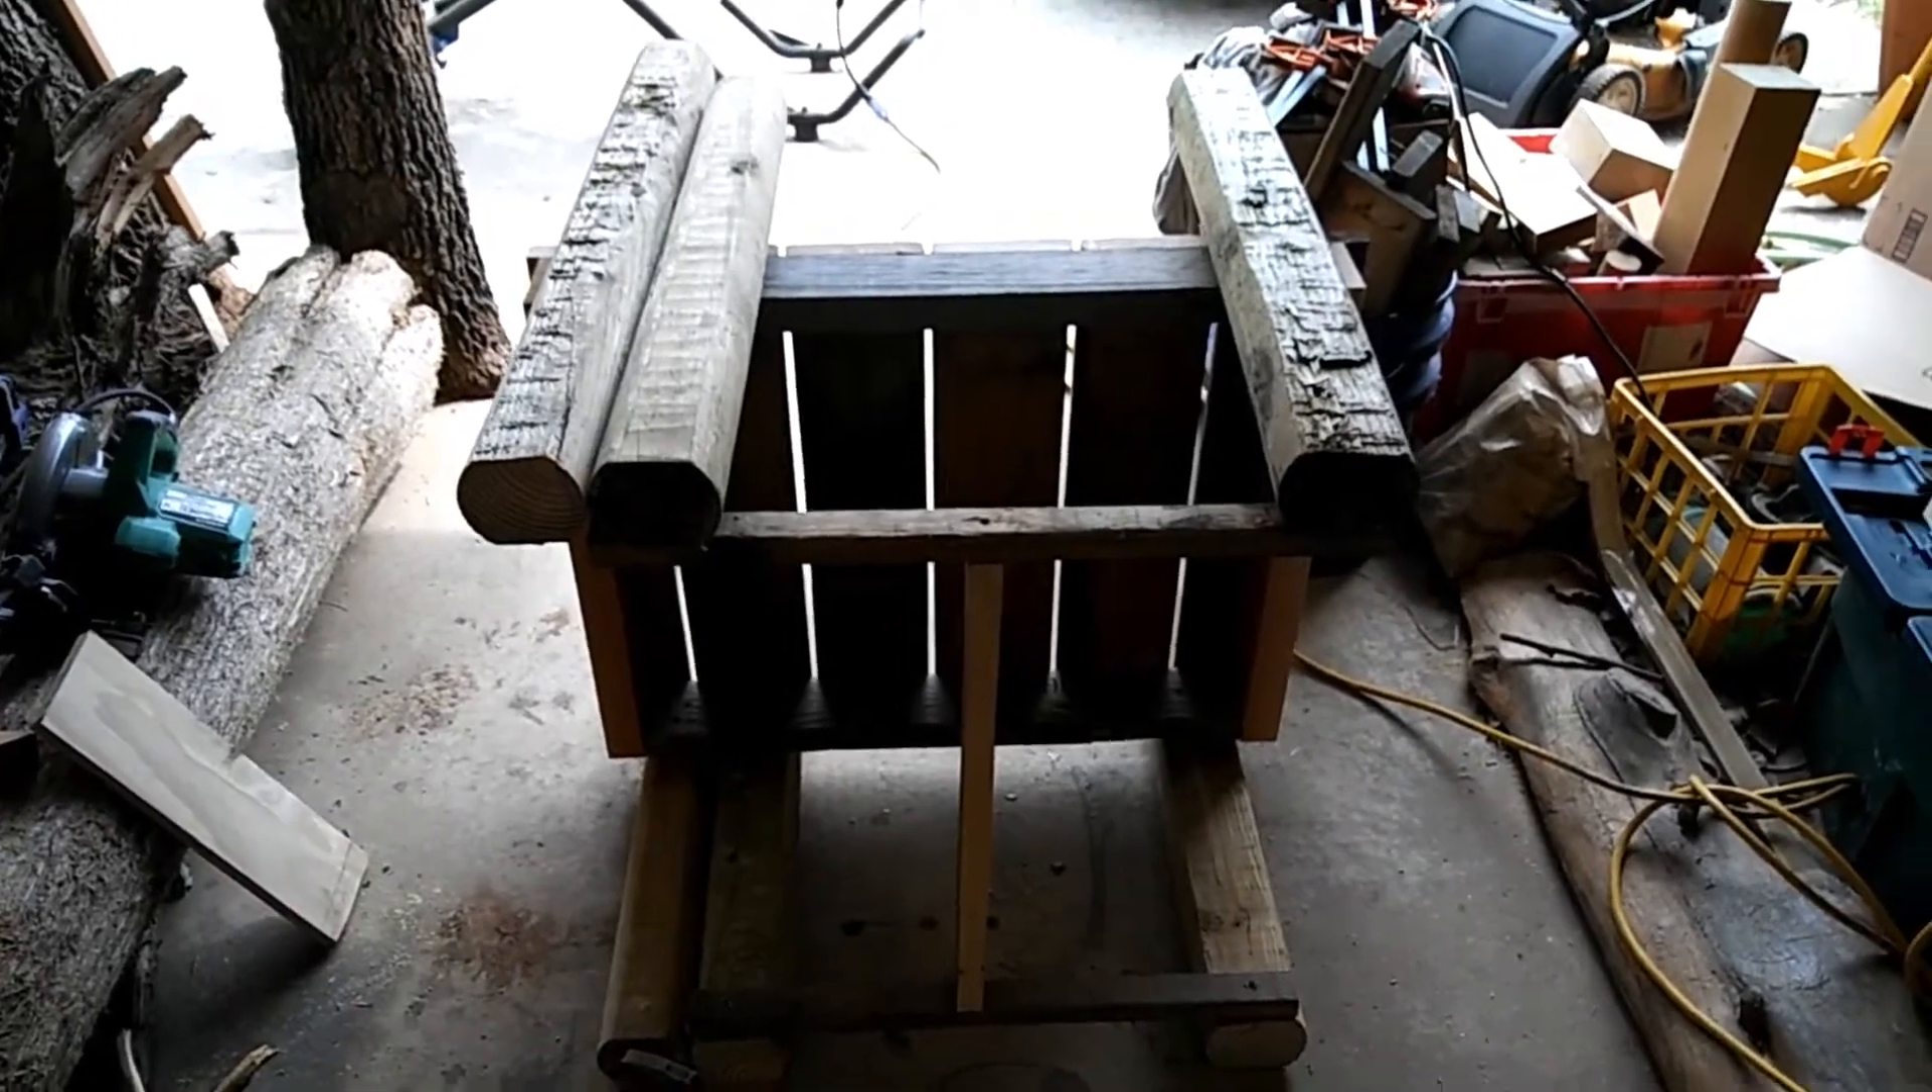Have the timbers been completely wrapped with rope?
No.